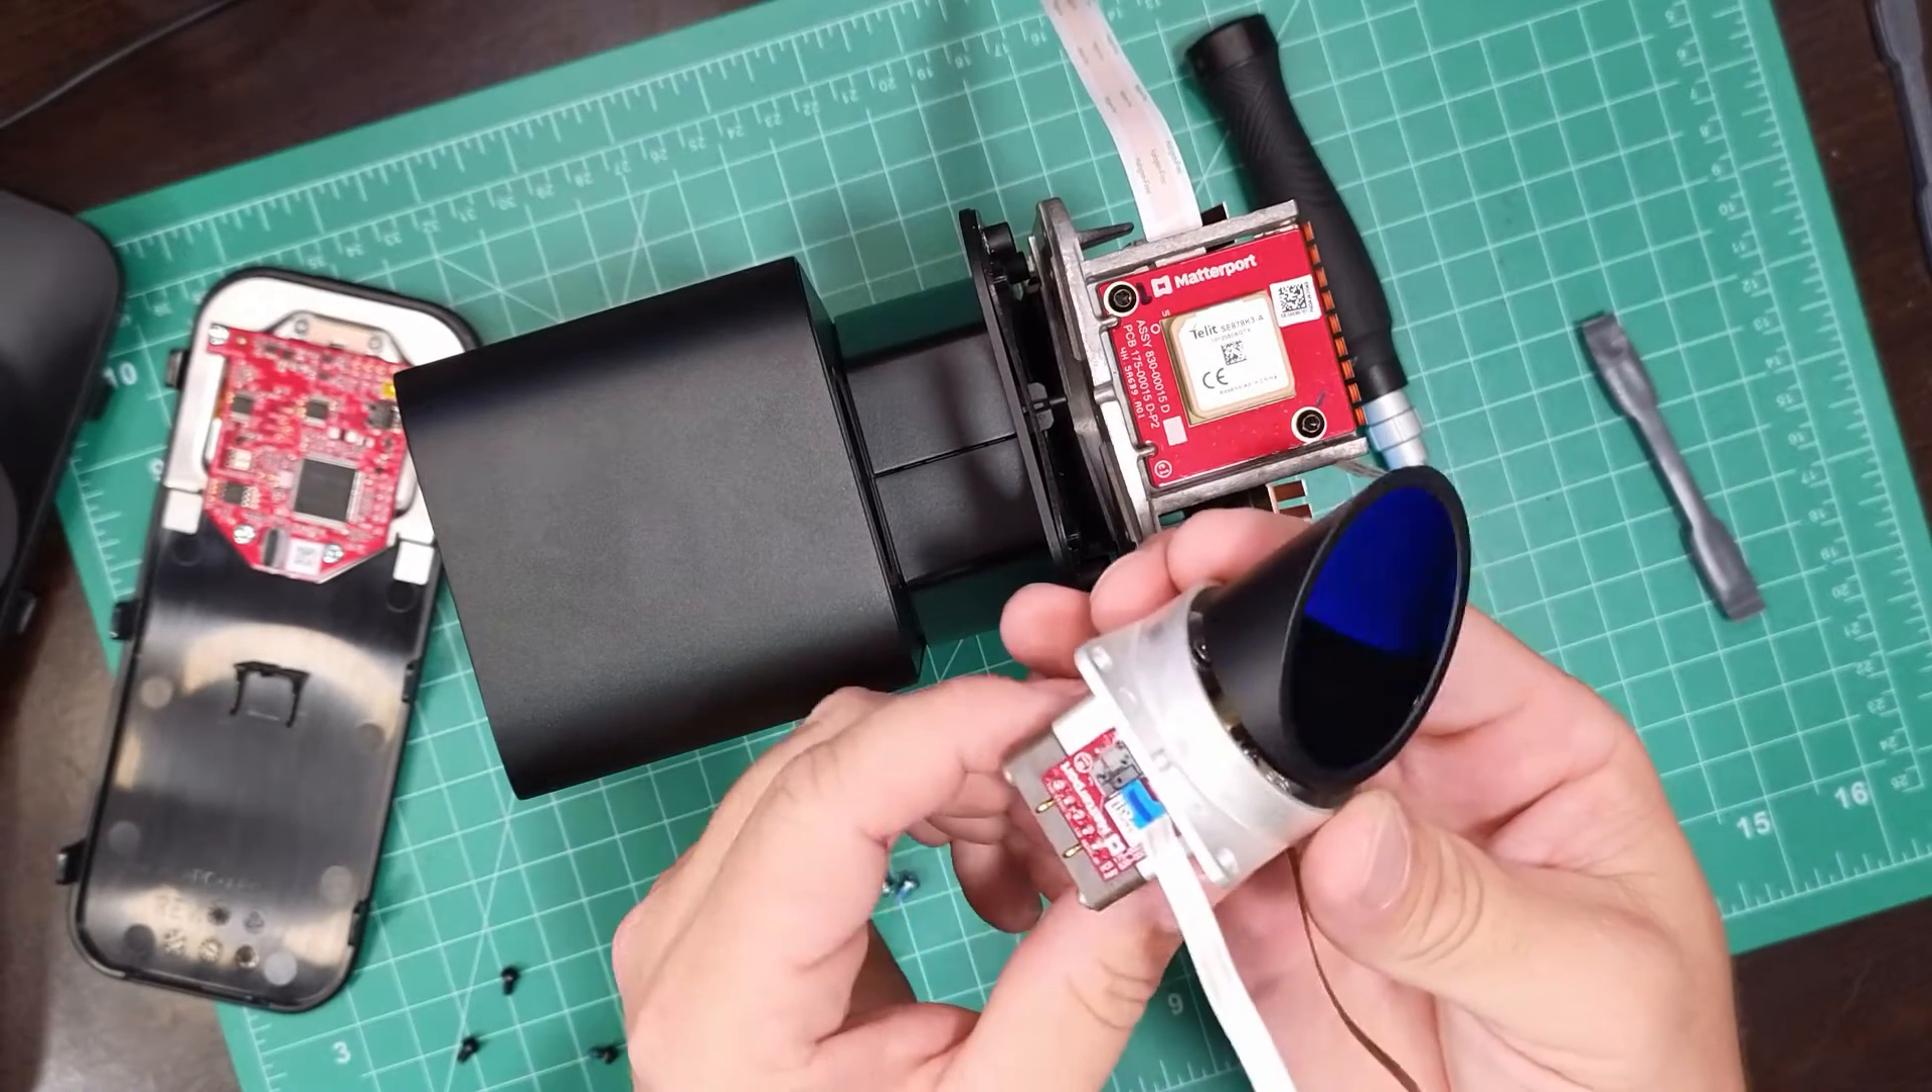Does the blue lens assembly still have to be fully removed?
No.